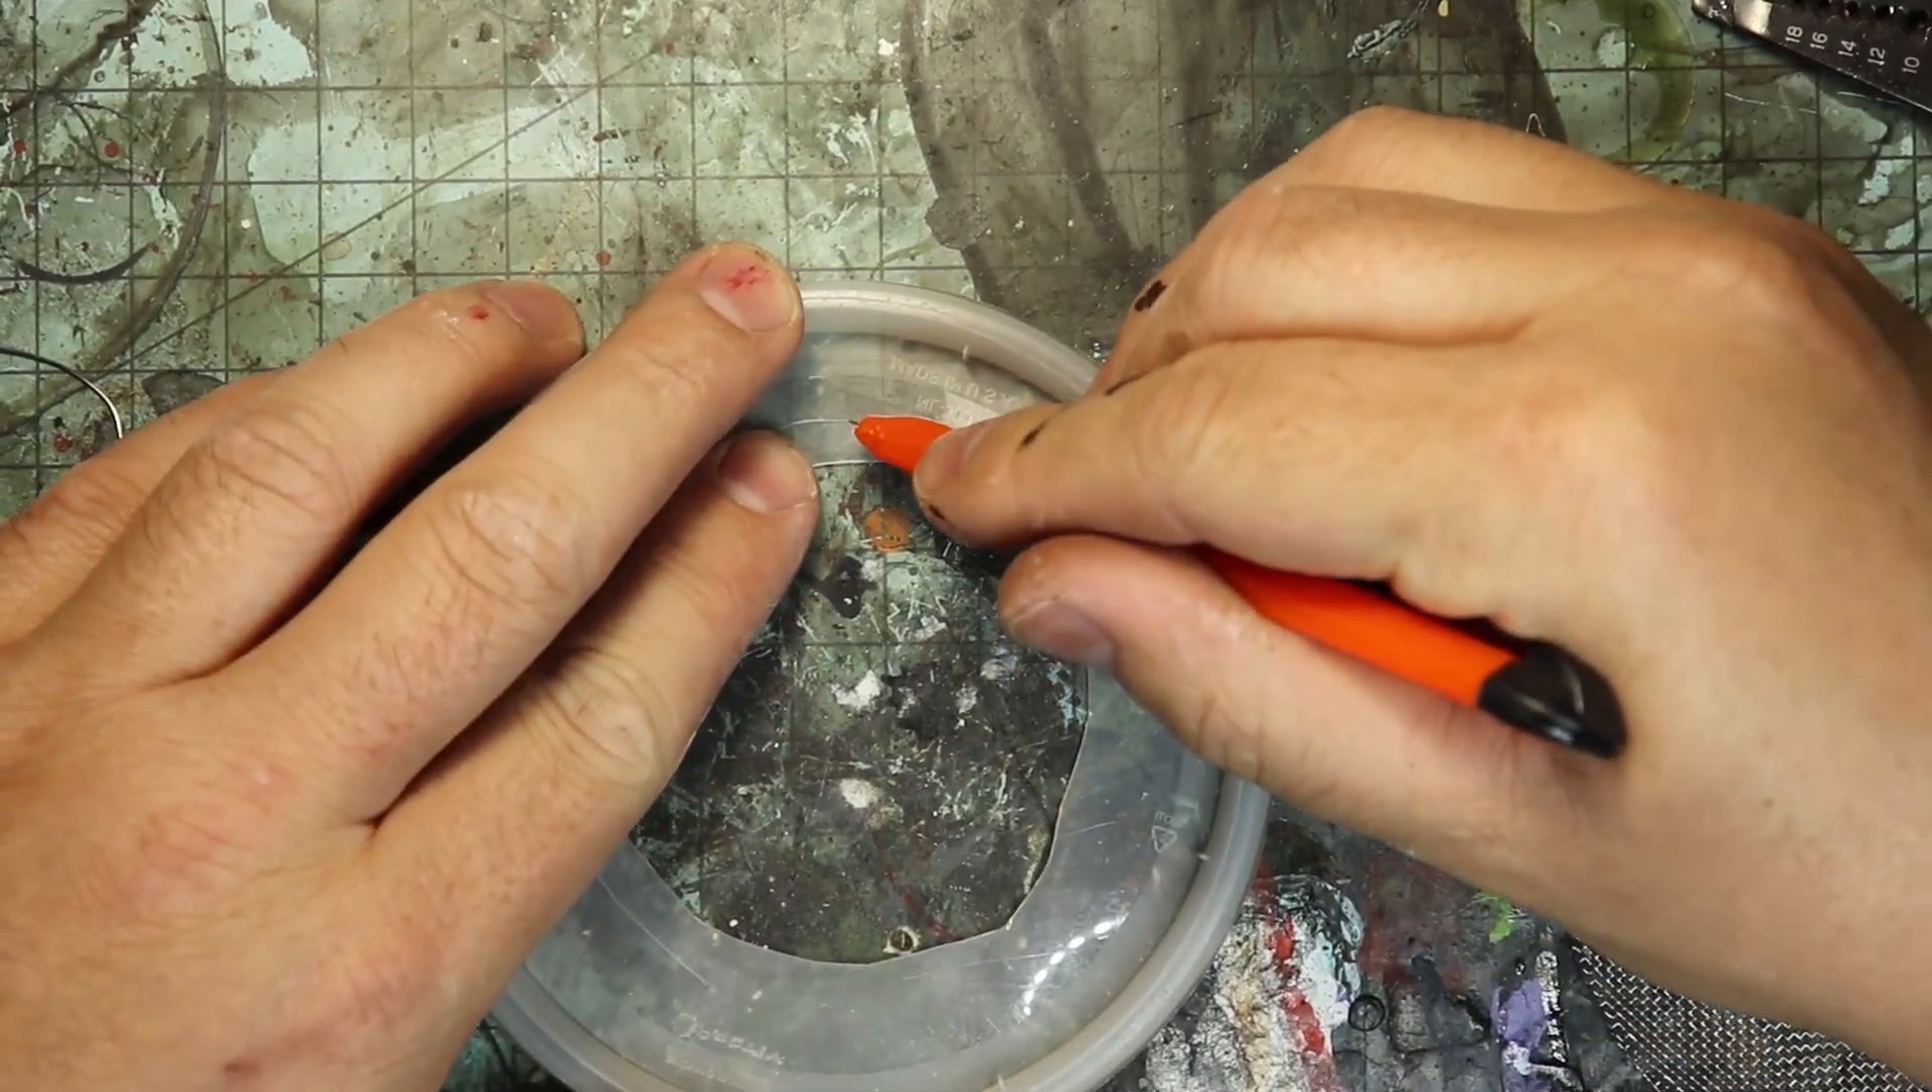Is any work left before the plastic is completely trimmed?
Yes.